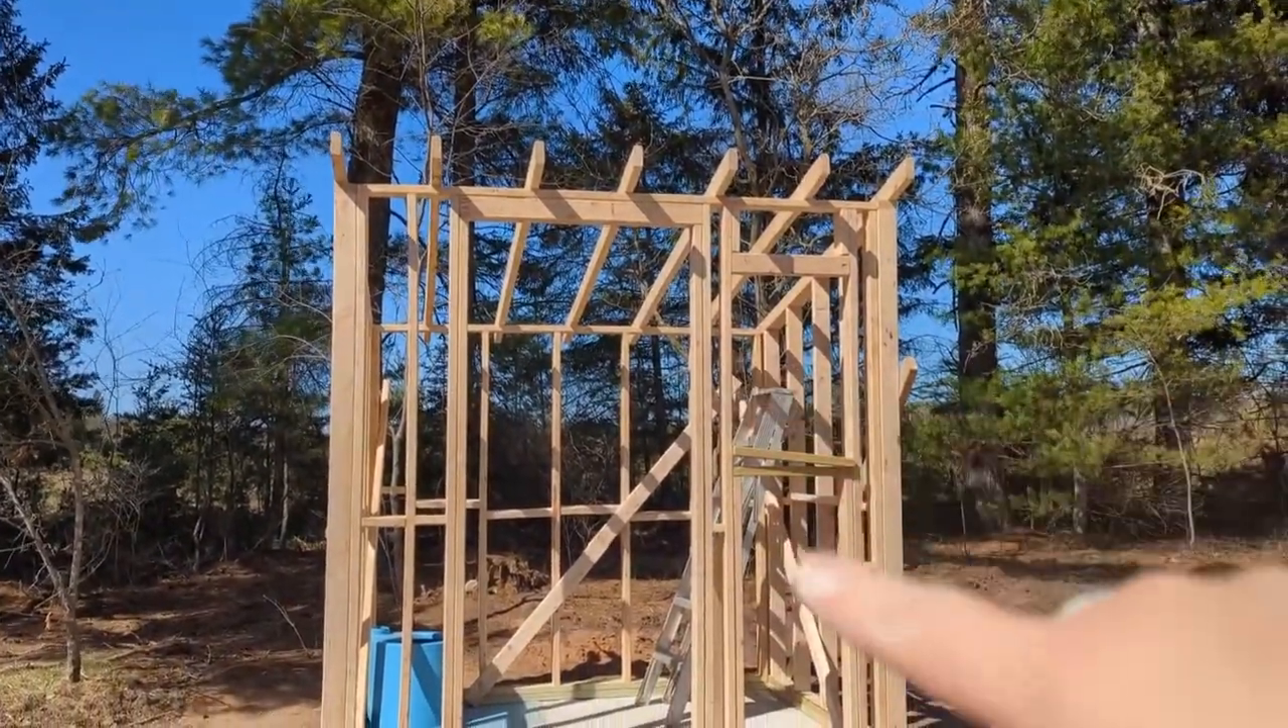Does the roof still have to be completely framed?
No.